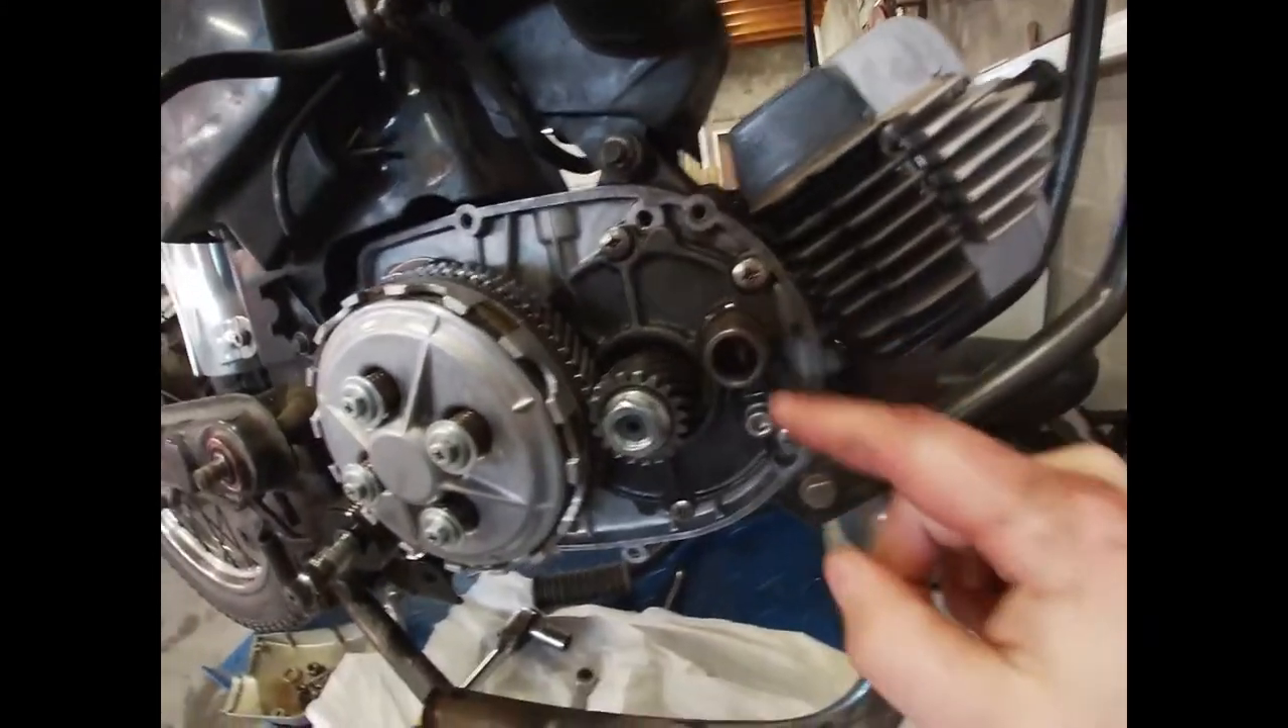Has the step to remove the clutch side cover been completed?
Yes.